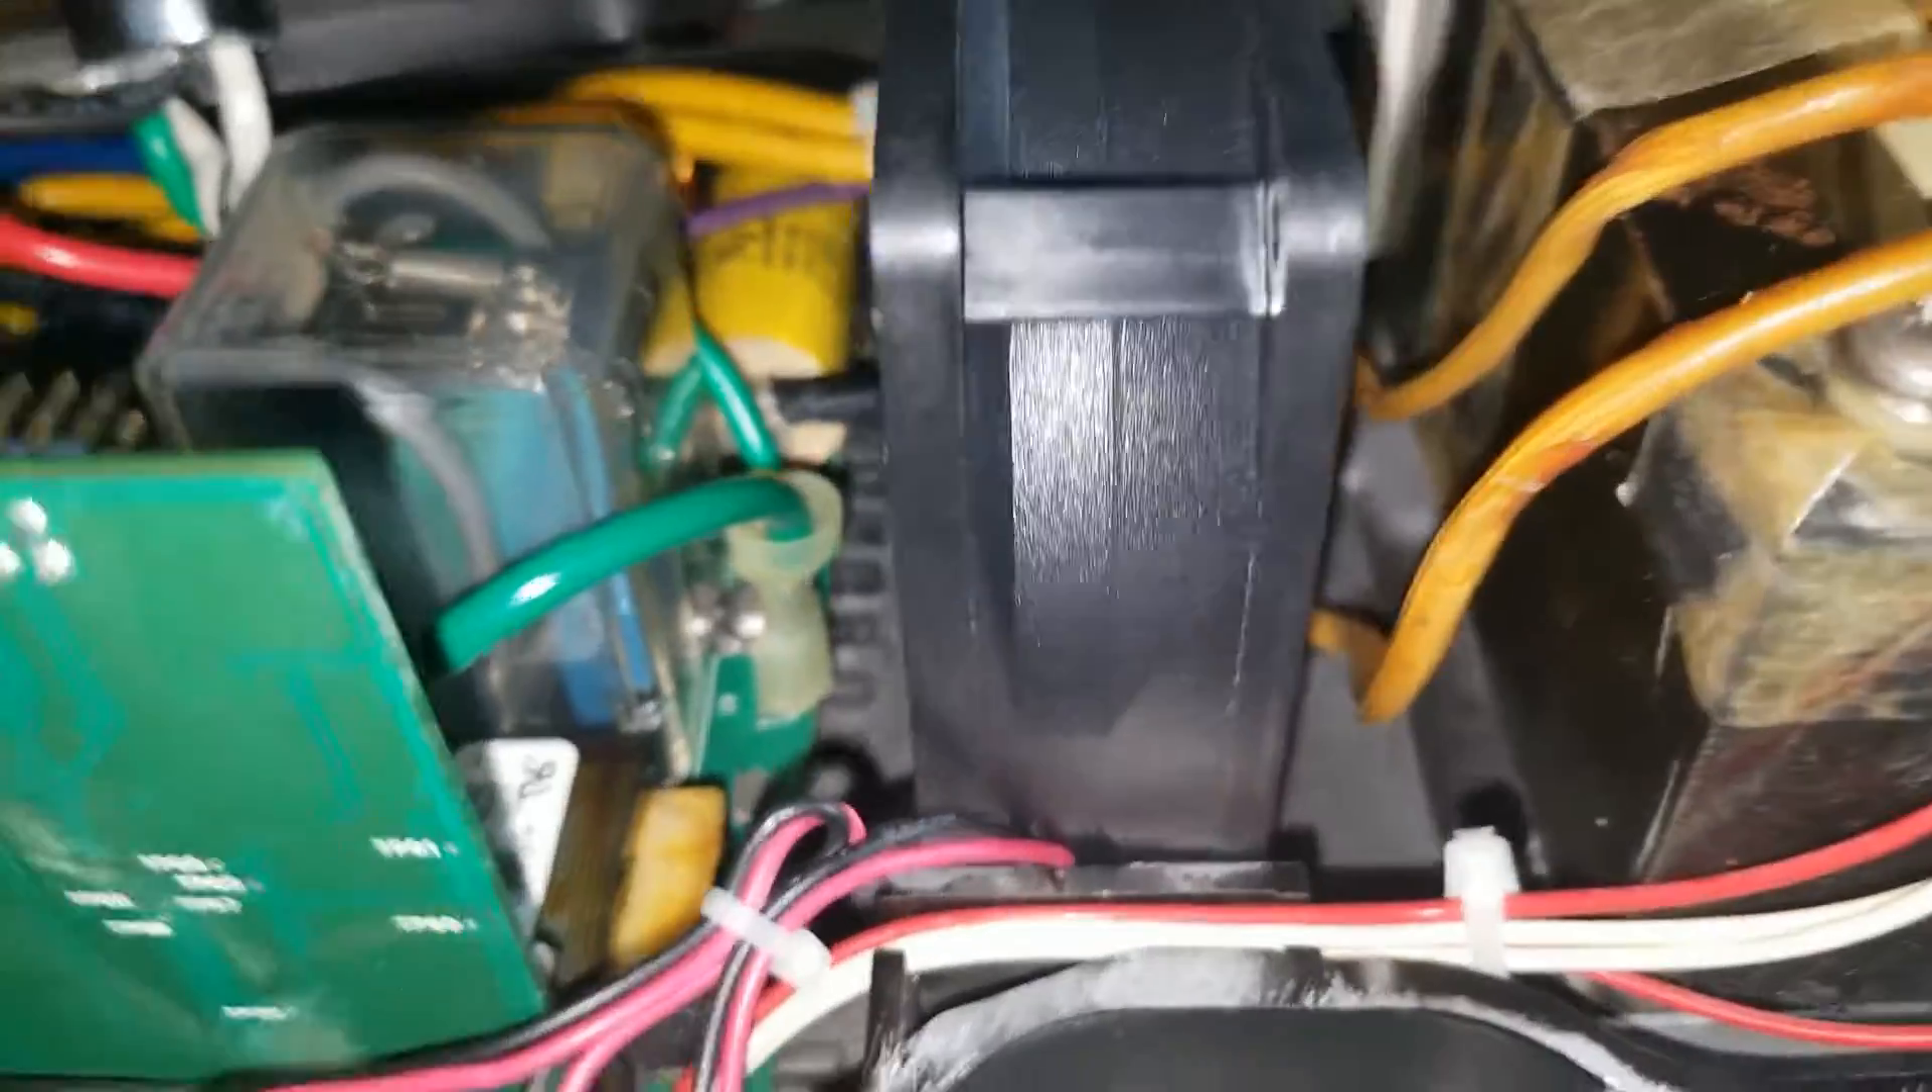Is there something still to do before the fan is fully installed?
No.